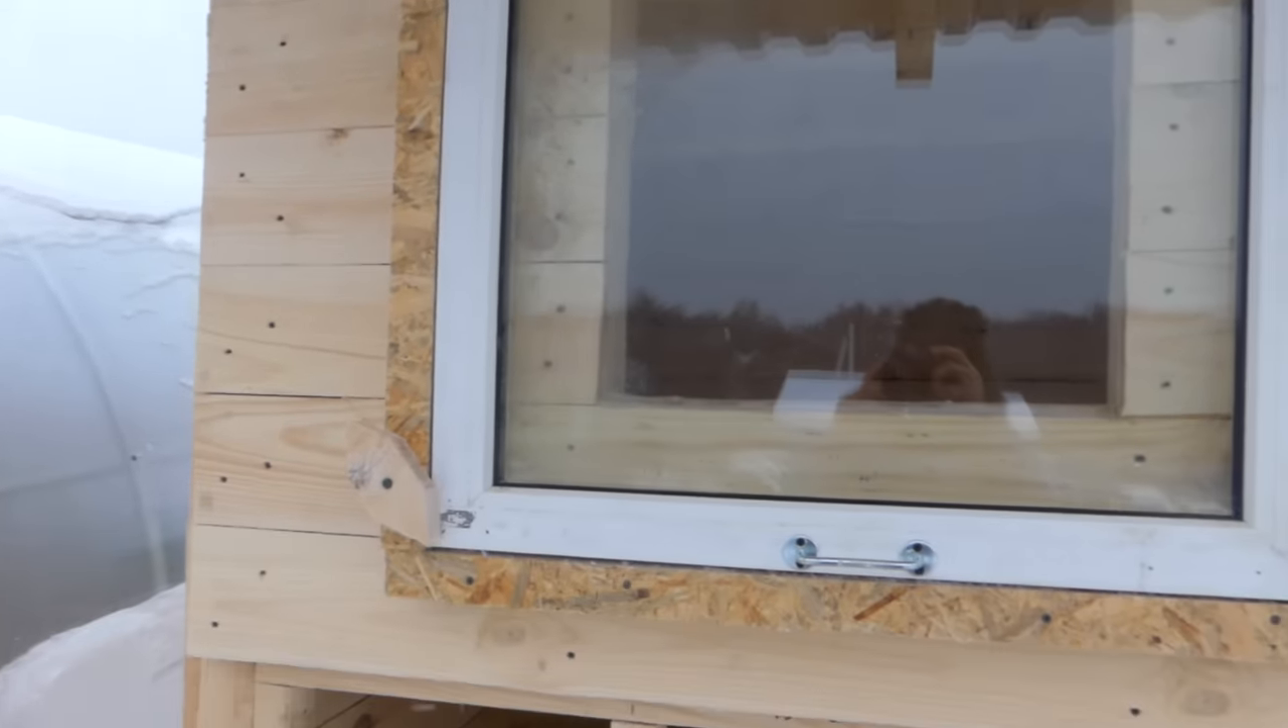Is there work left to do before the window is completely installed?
No.